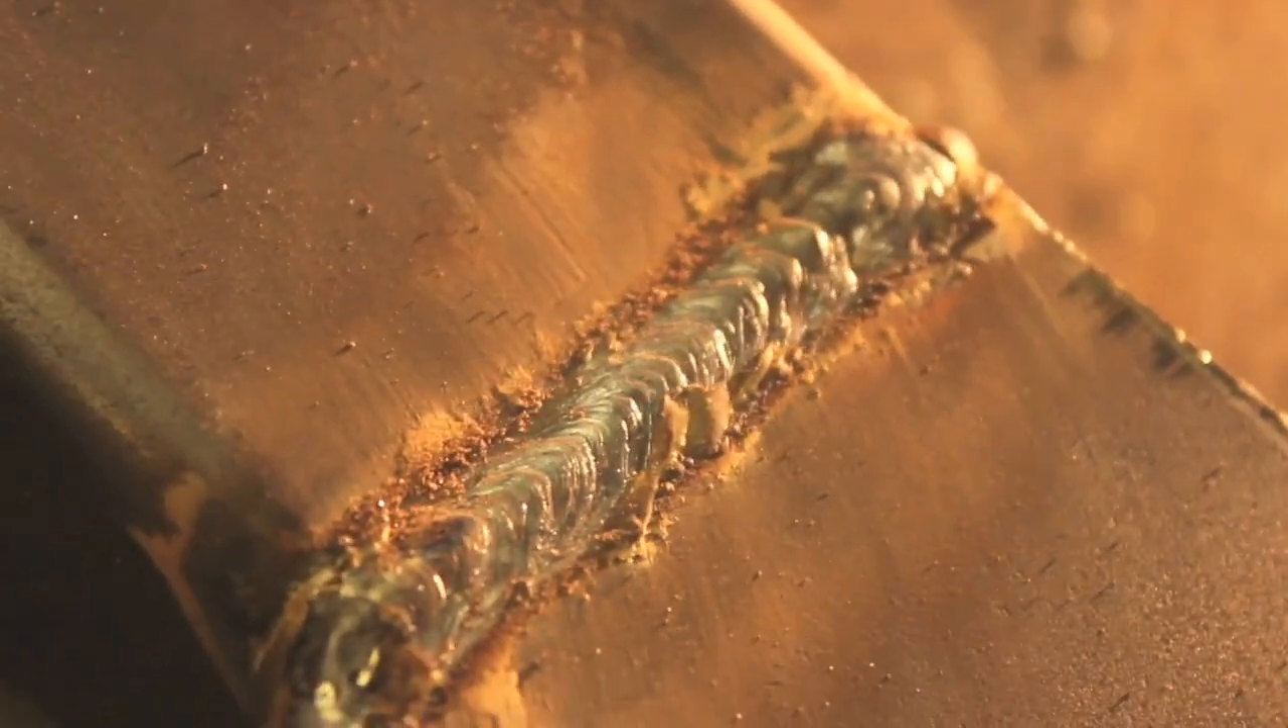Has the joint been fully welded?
Yes.